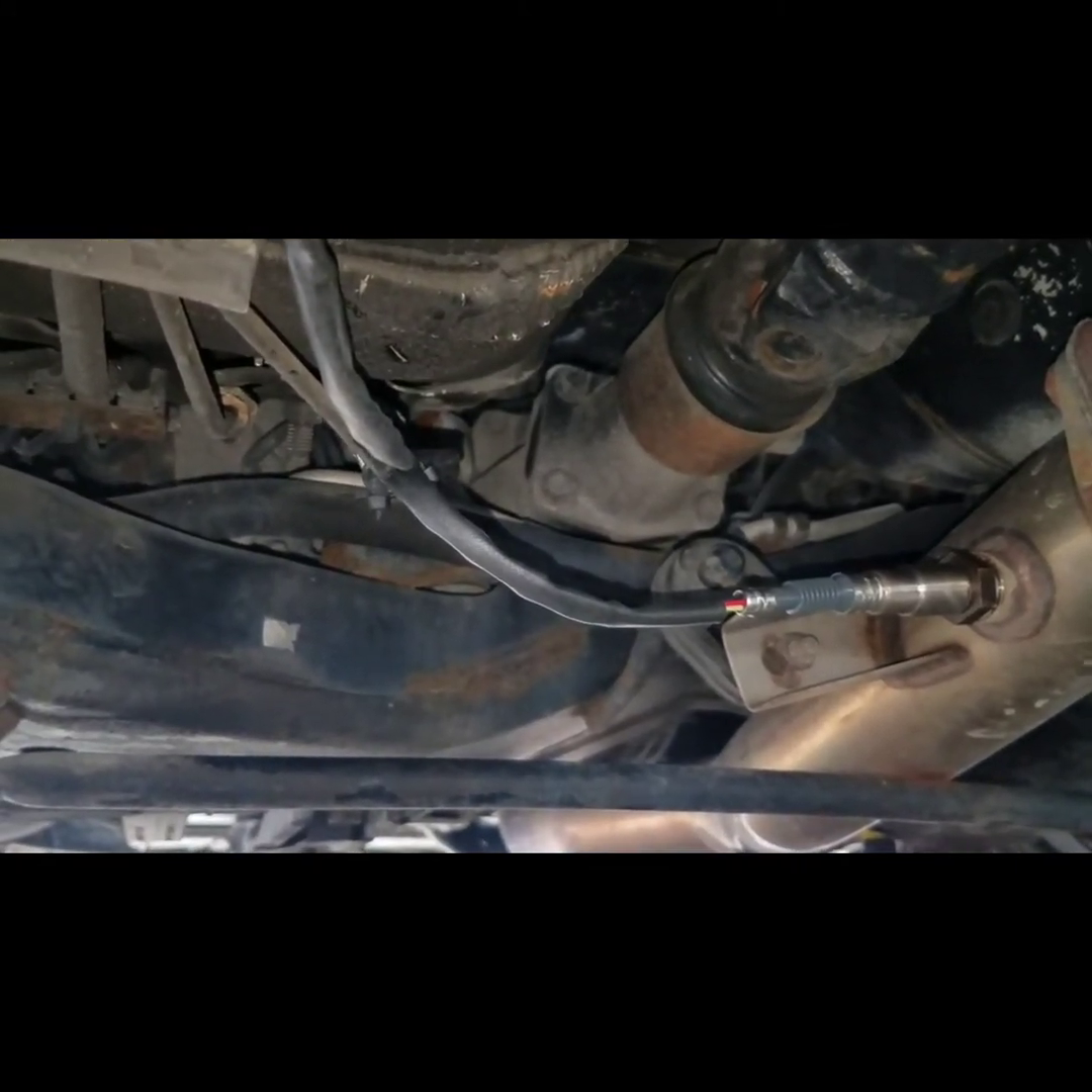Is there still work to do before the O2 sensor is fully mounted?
No.